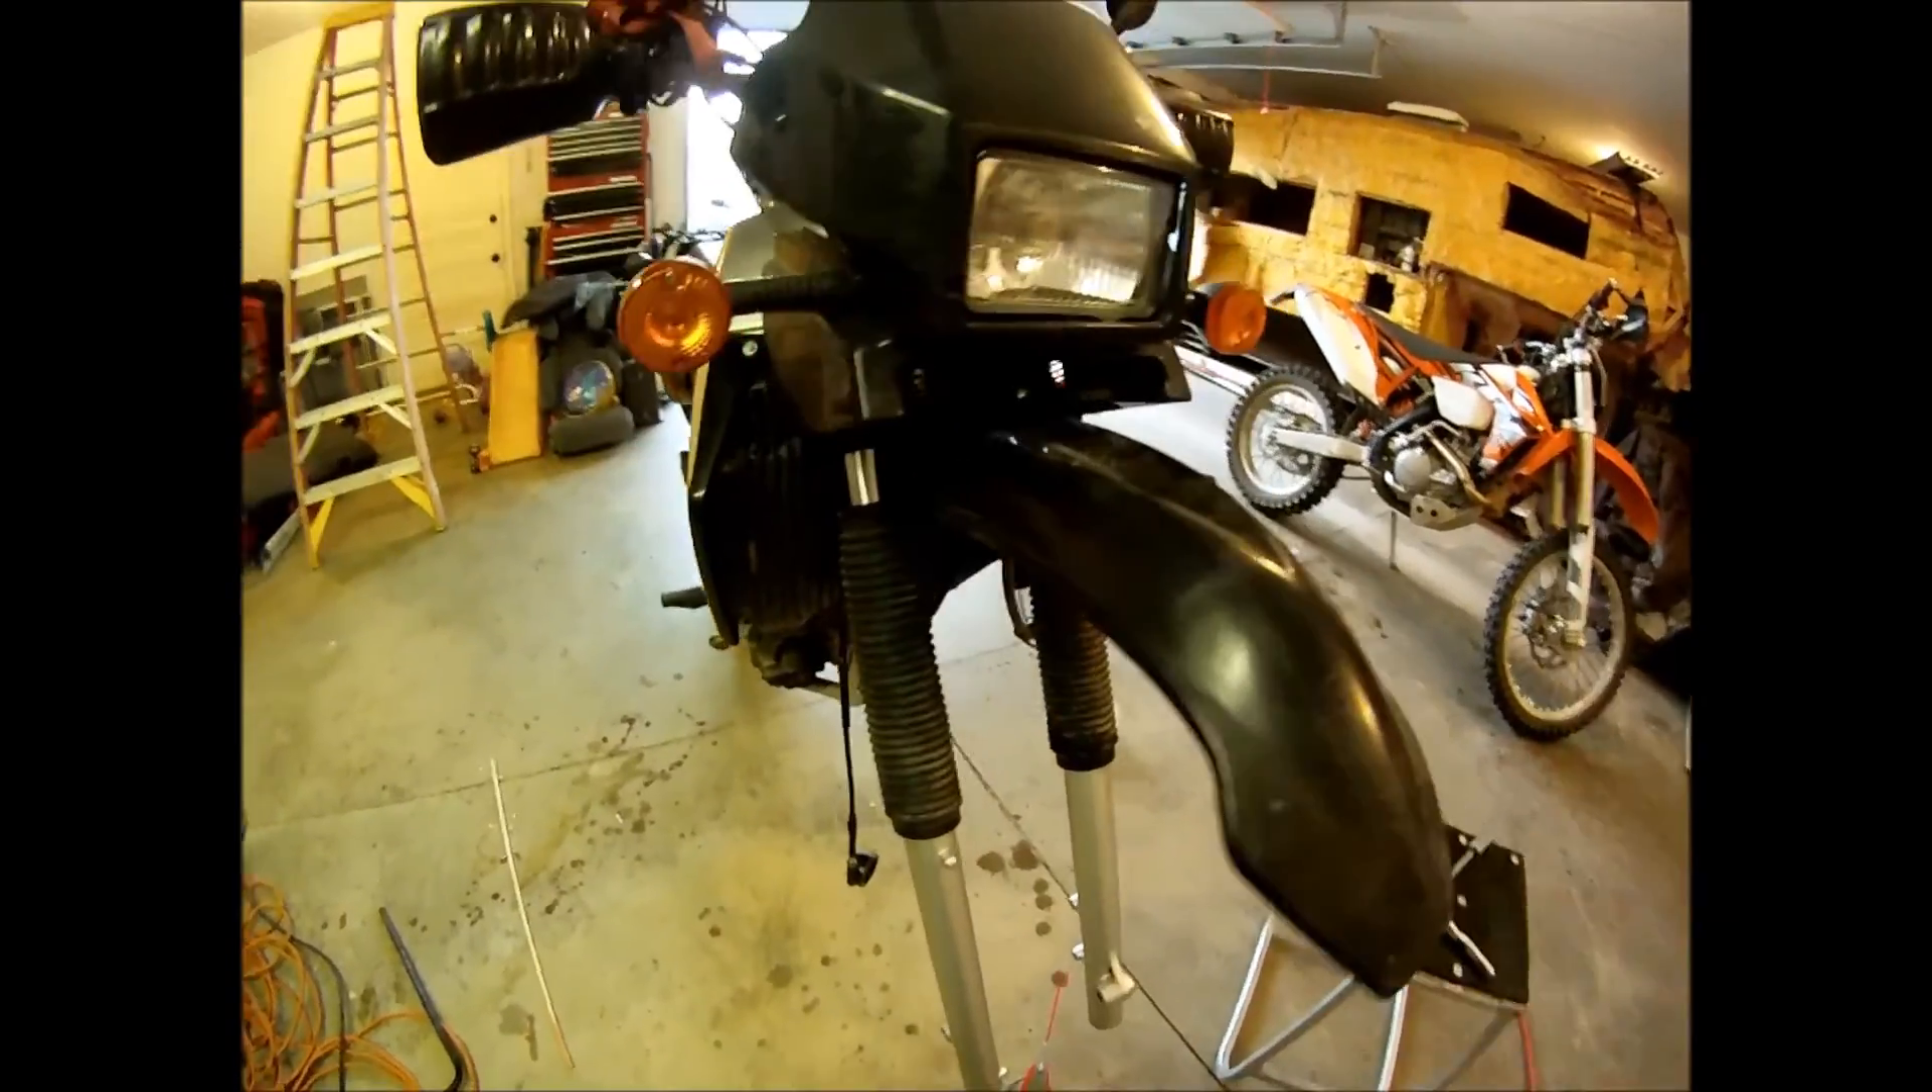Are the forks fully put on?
Yes.